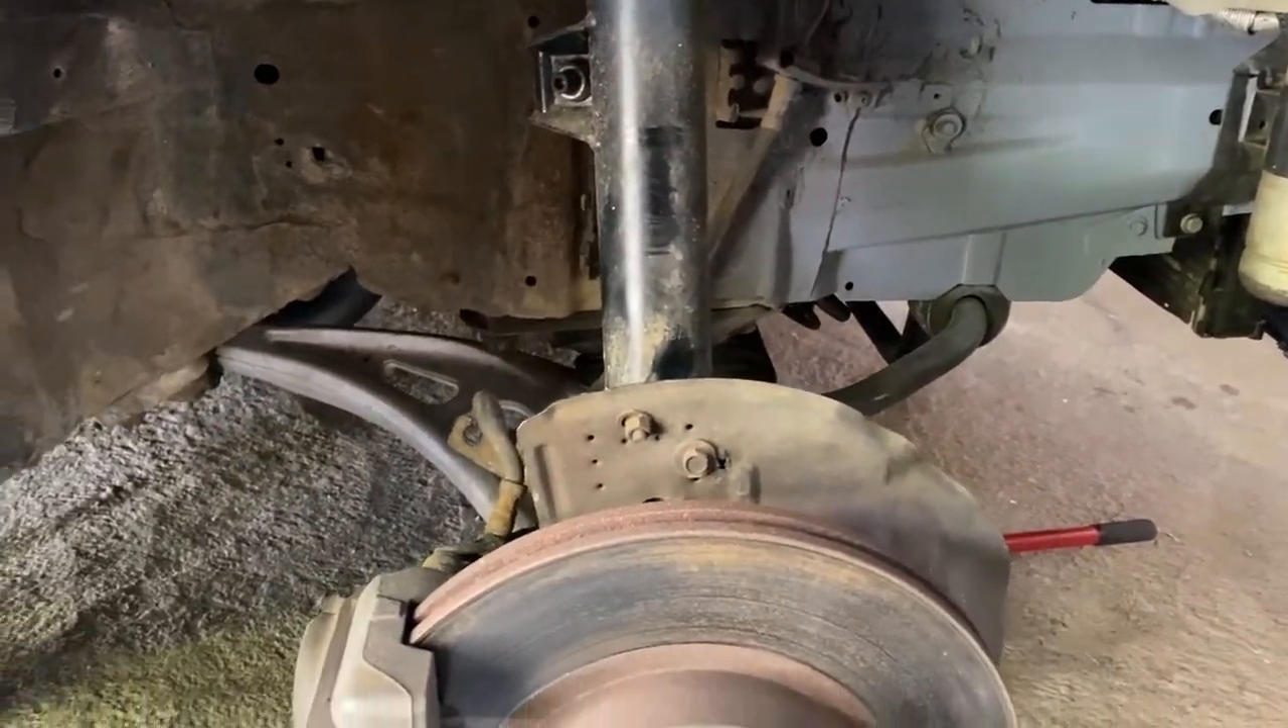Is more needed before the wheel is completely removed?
No.